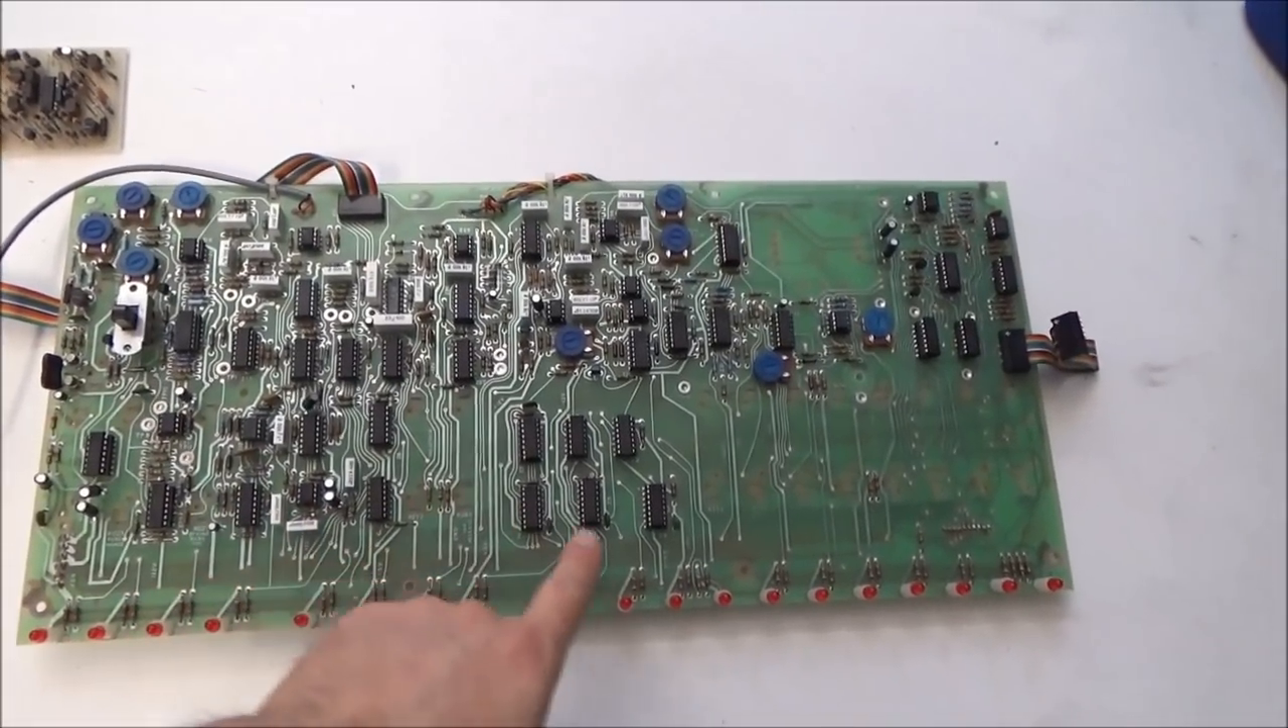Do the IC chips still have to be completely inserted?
No.